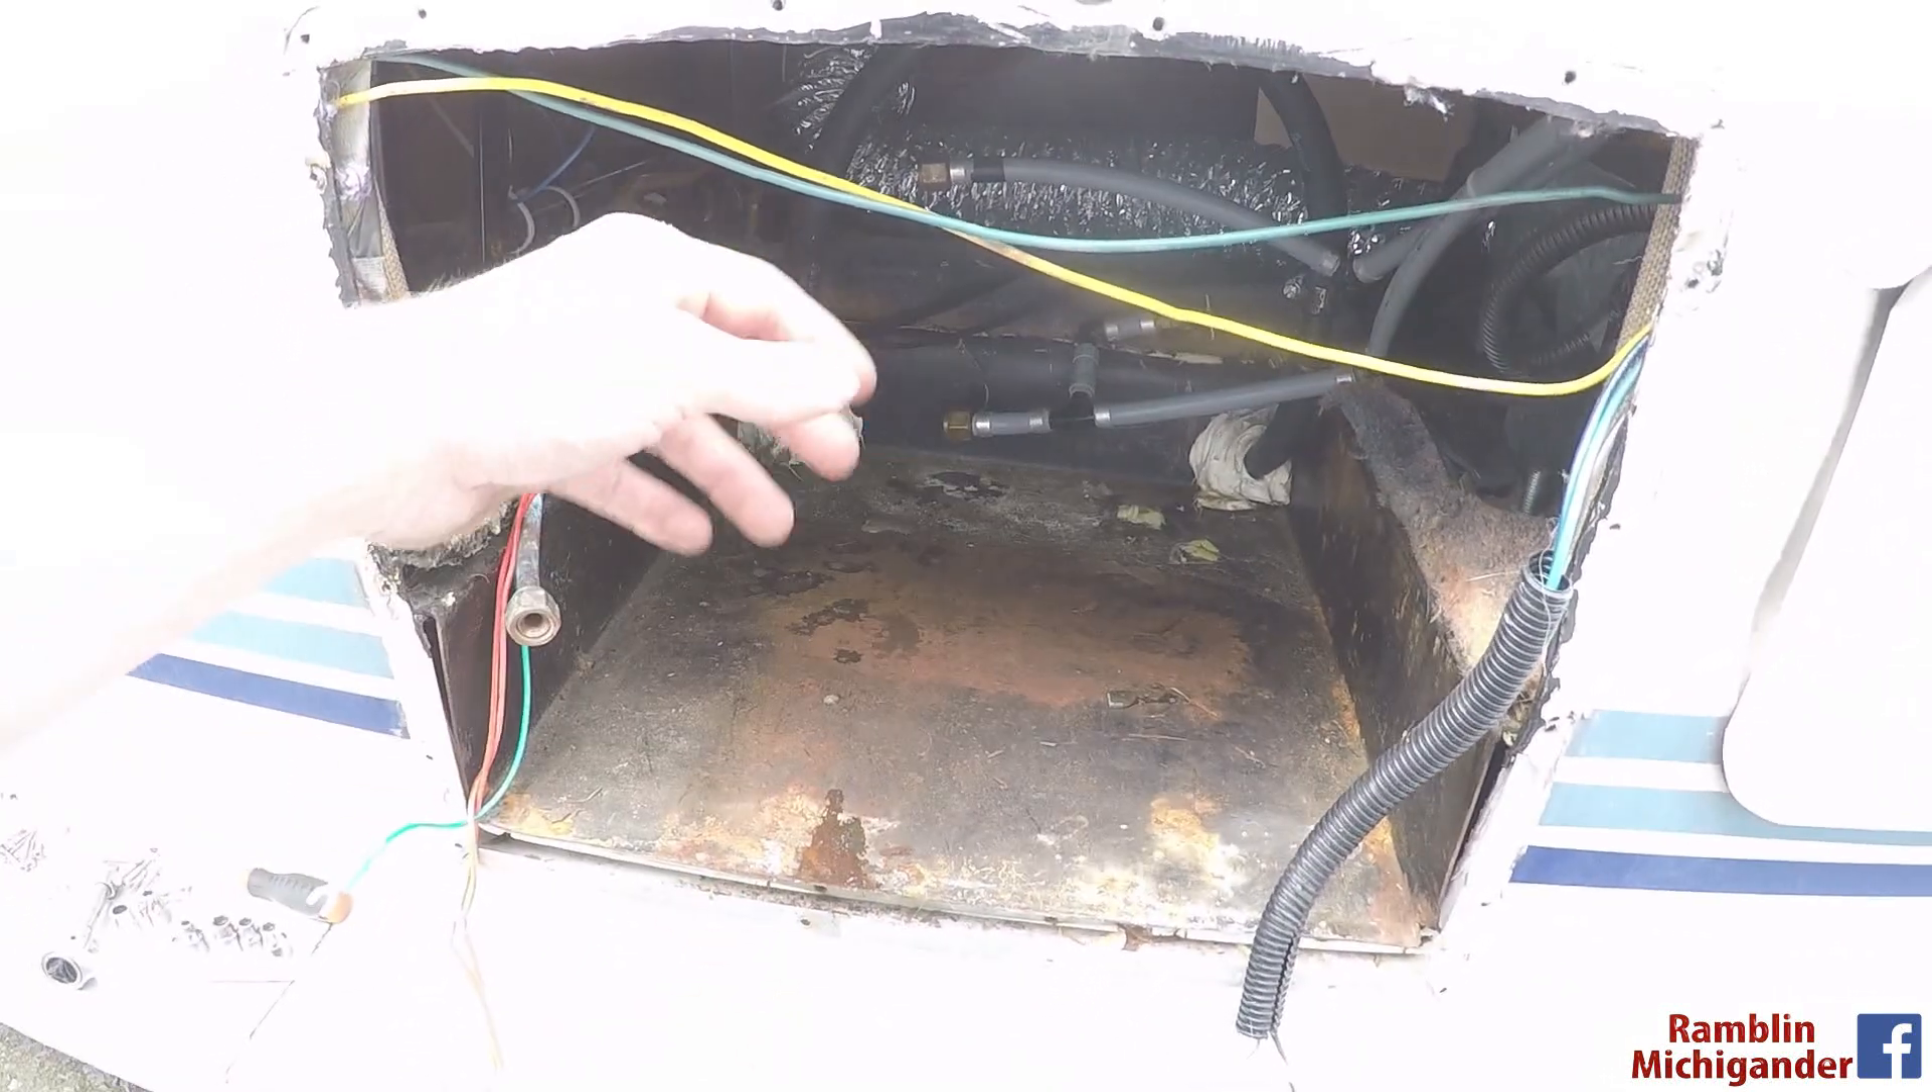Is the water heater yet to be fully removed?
No.